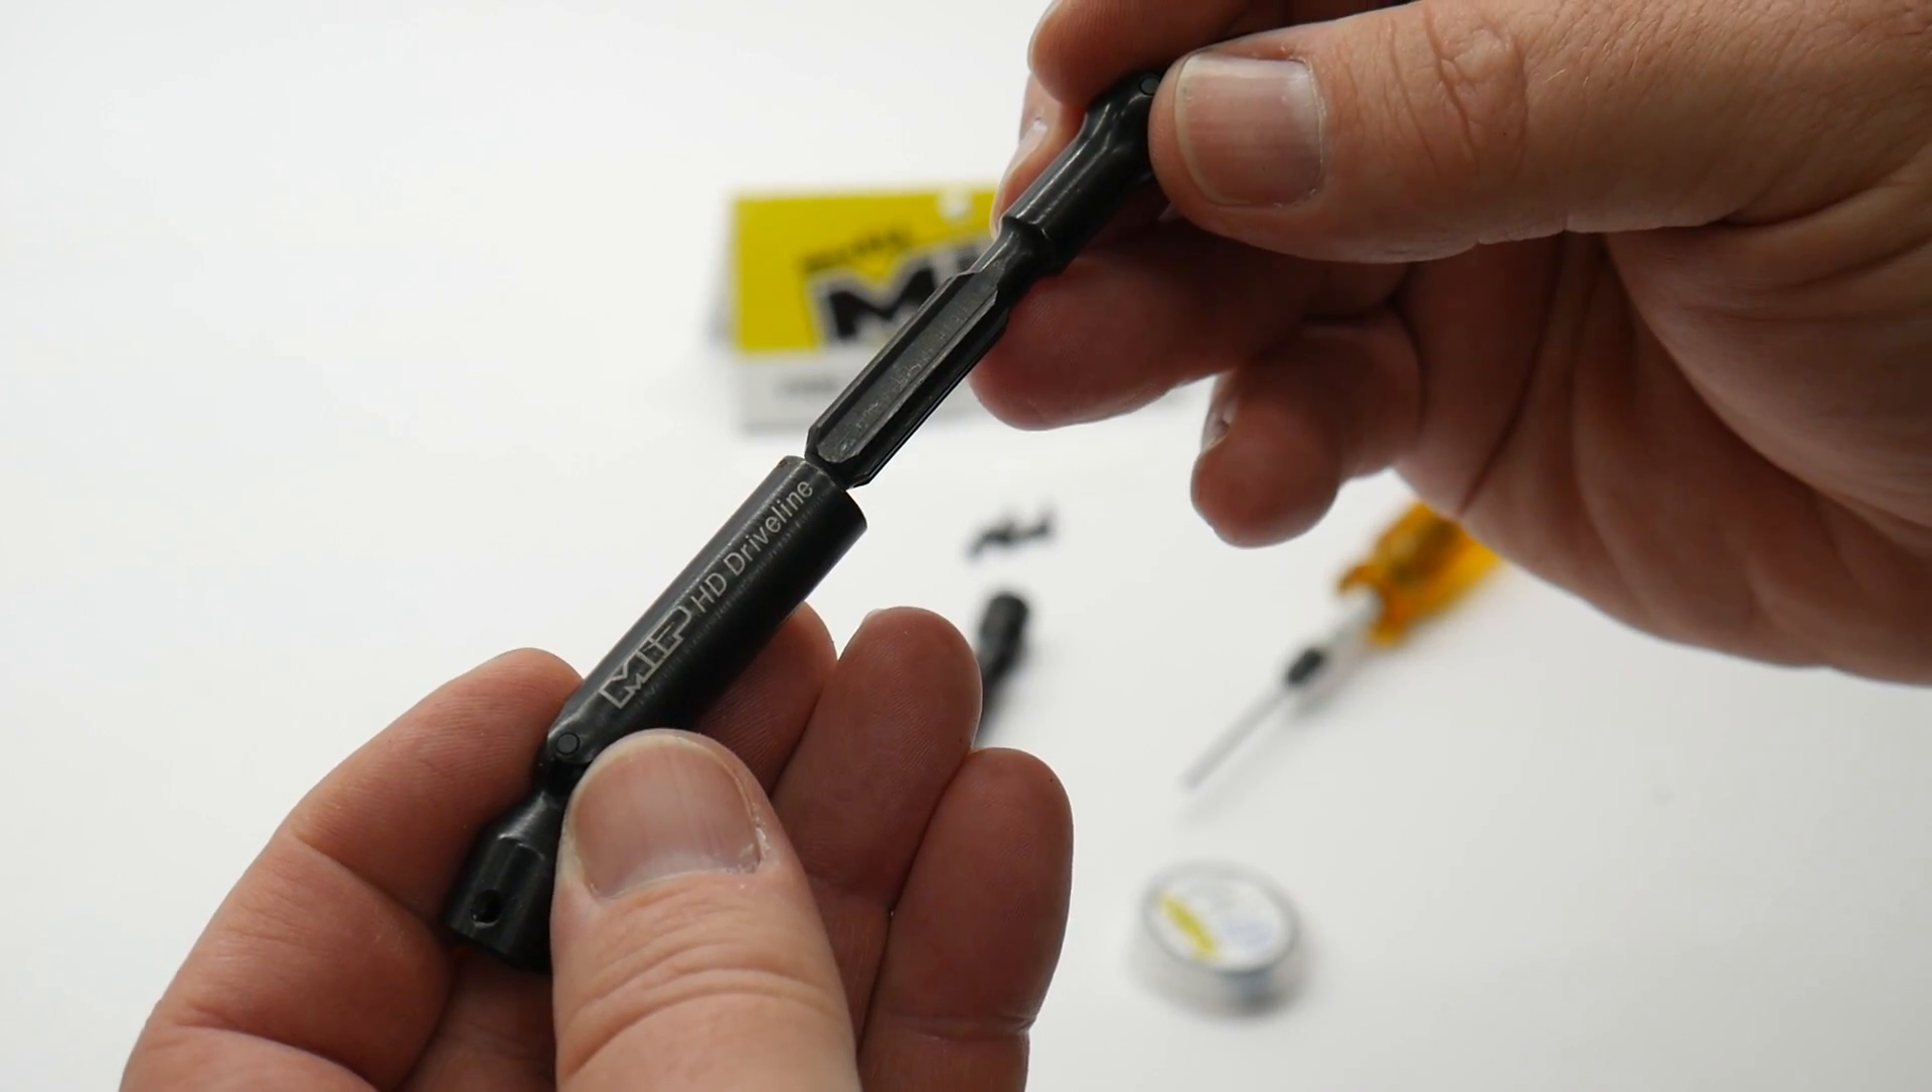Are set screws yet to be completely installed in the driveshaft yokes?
Yes.